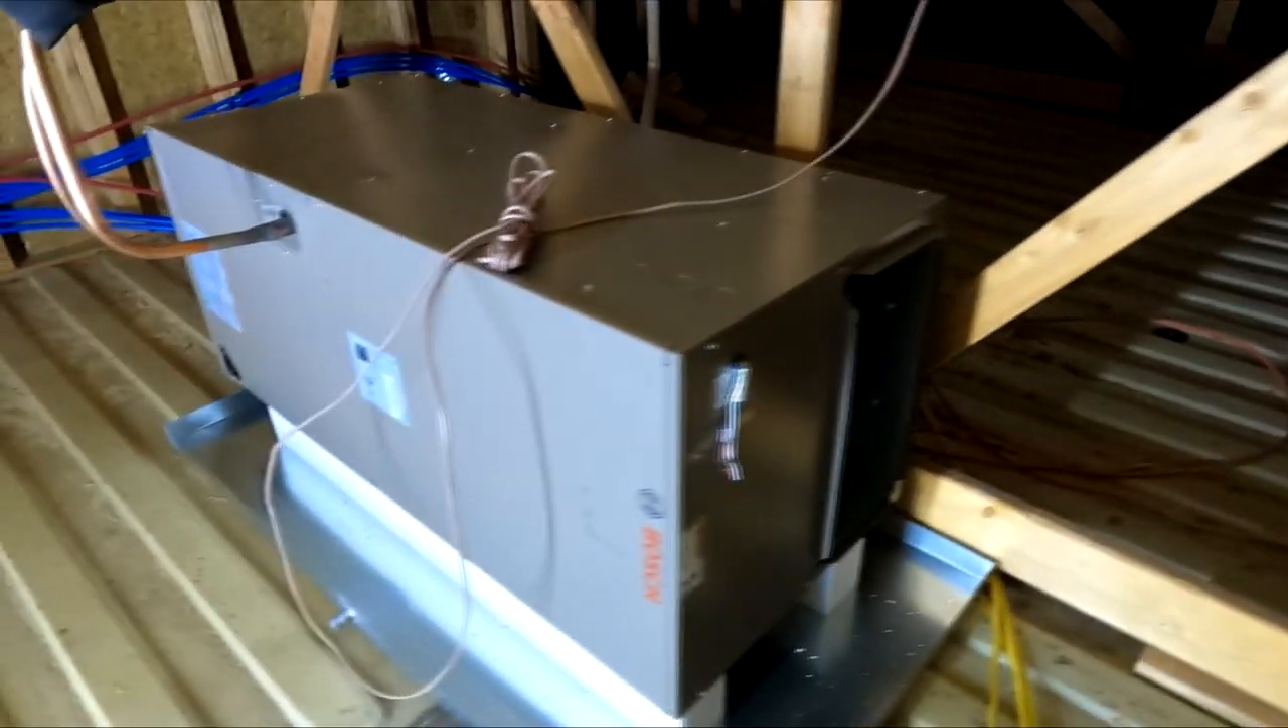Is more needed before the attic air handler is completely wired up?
Yes.